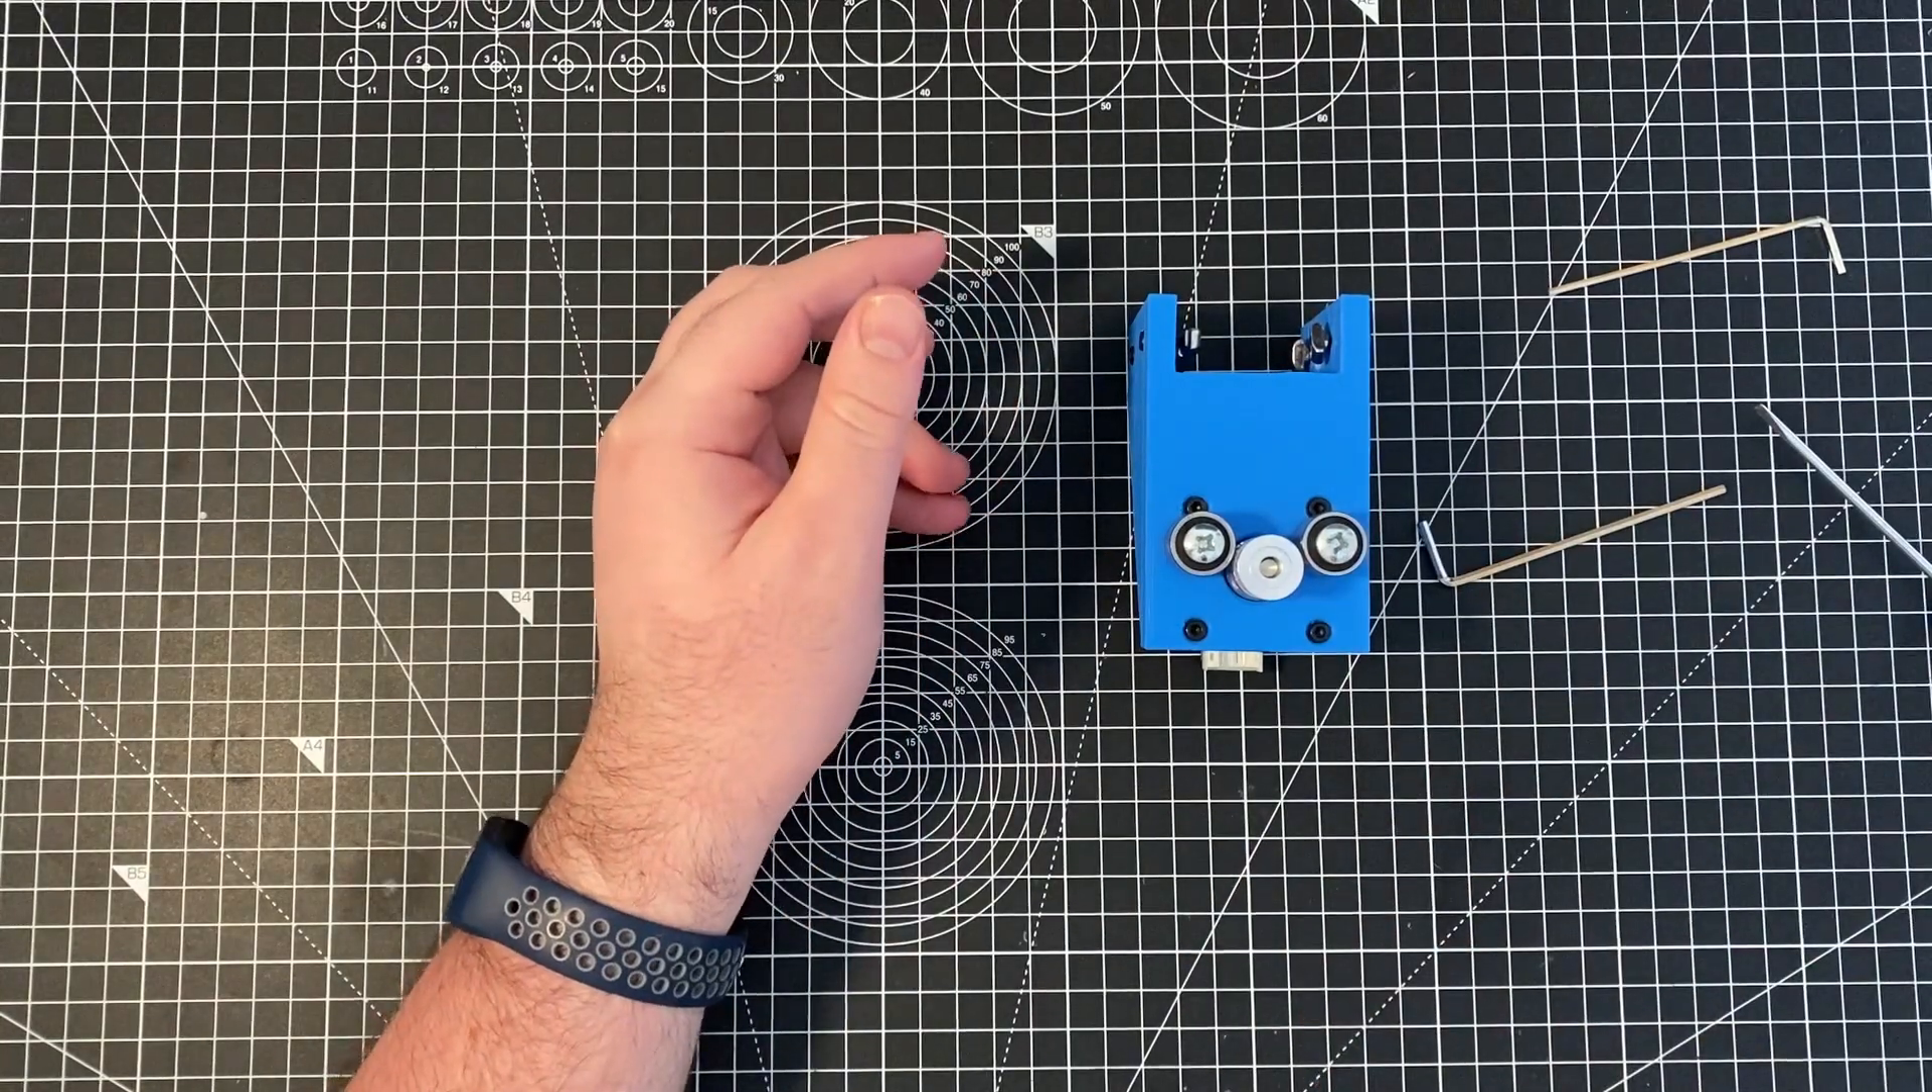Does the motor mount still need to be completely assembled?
No.